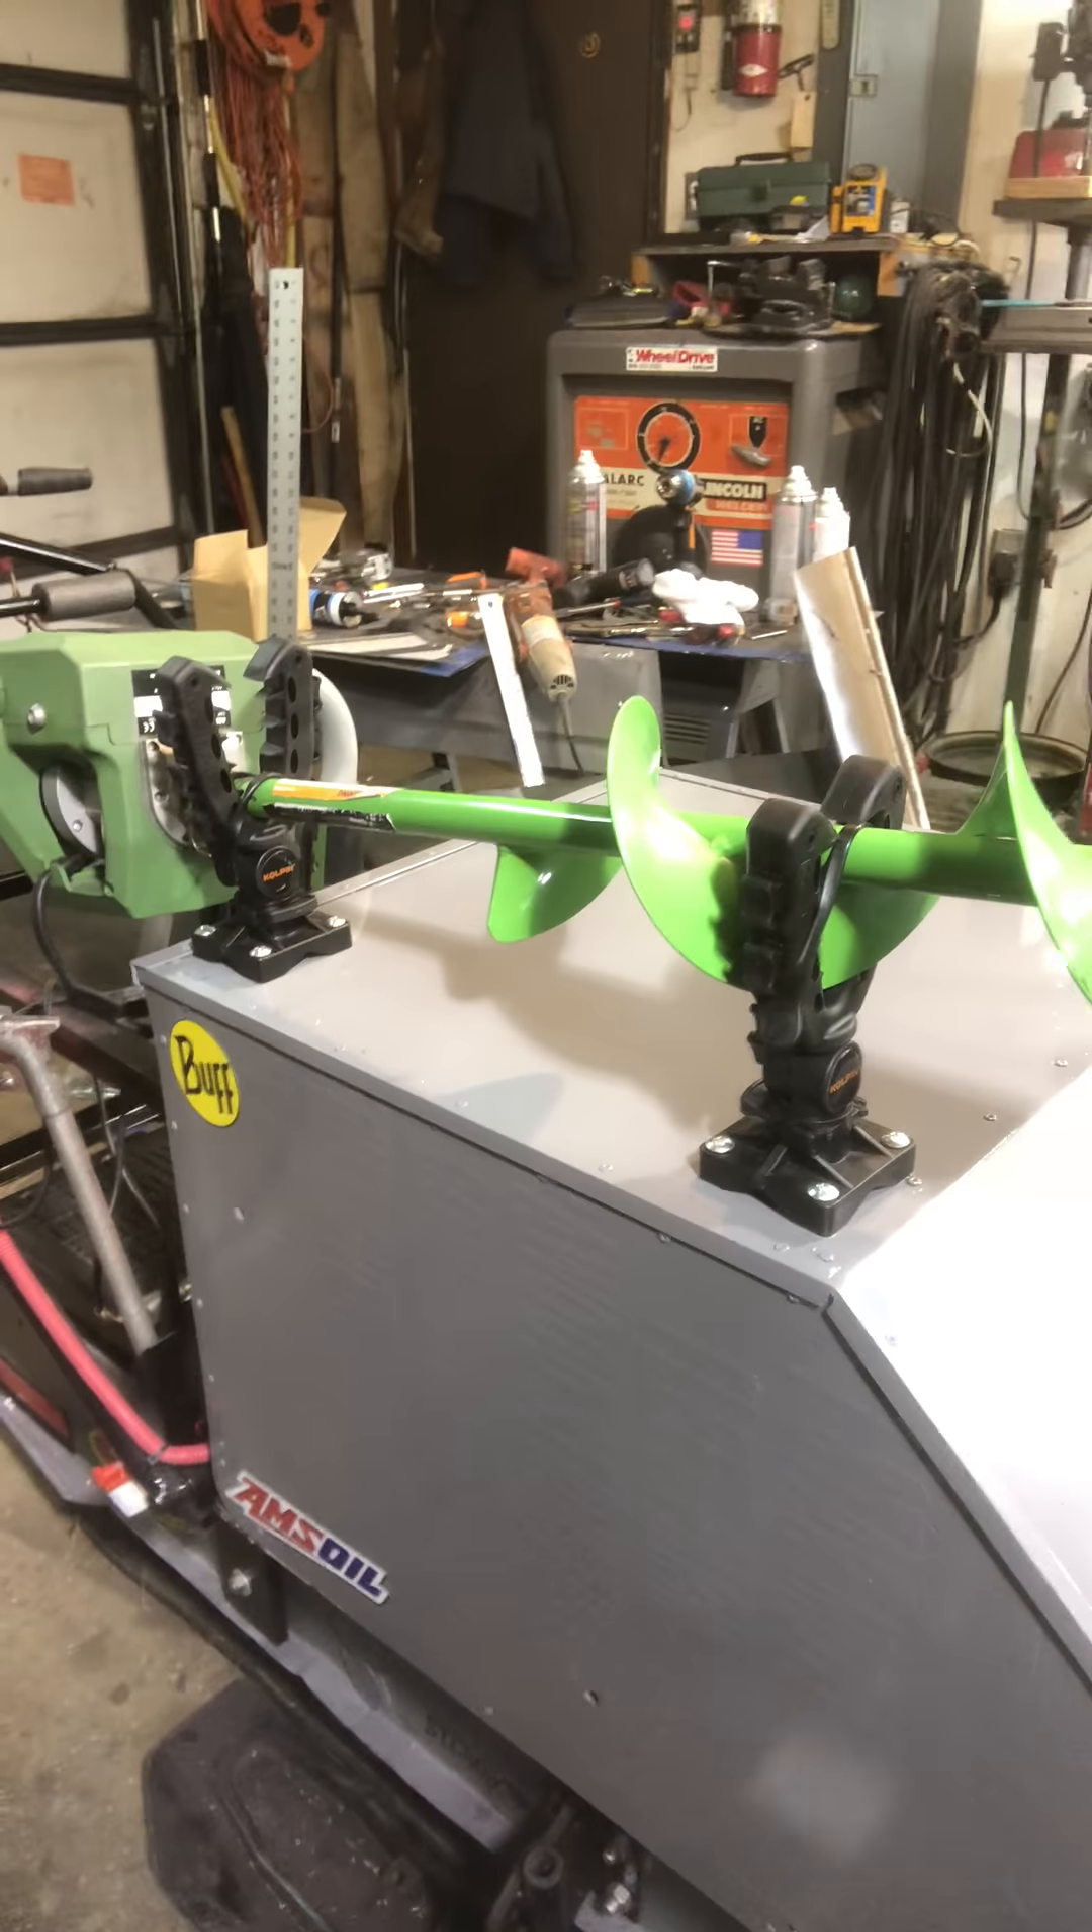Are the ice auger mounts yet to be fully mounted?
No.